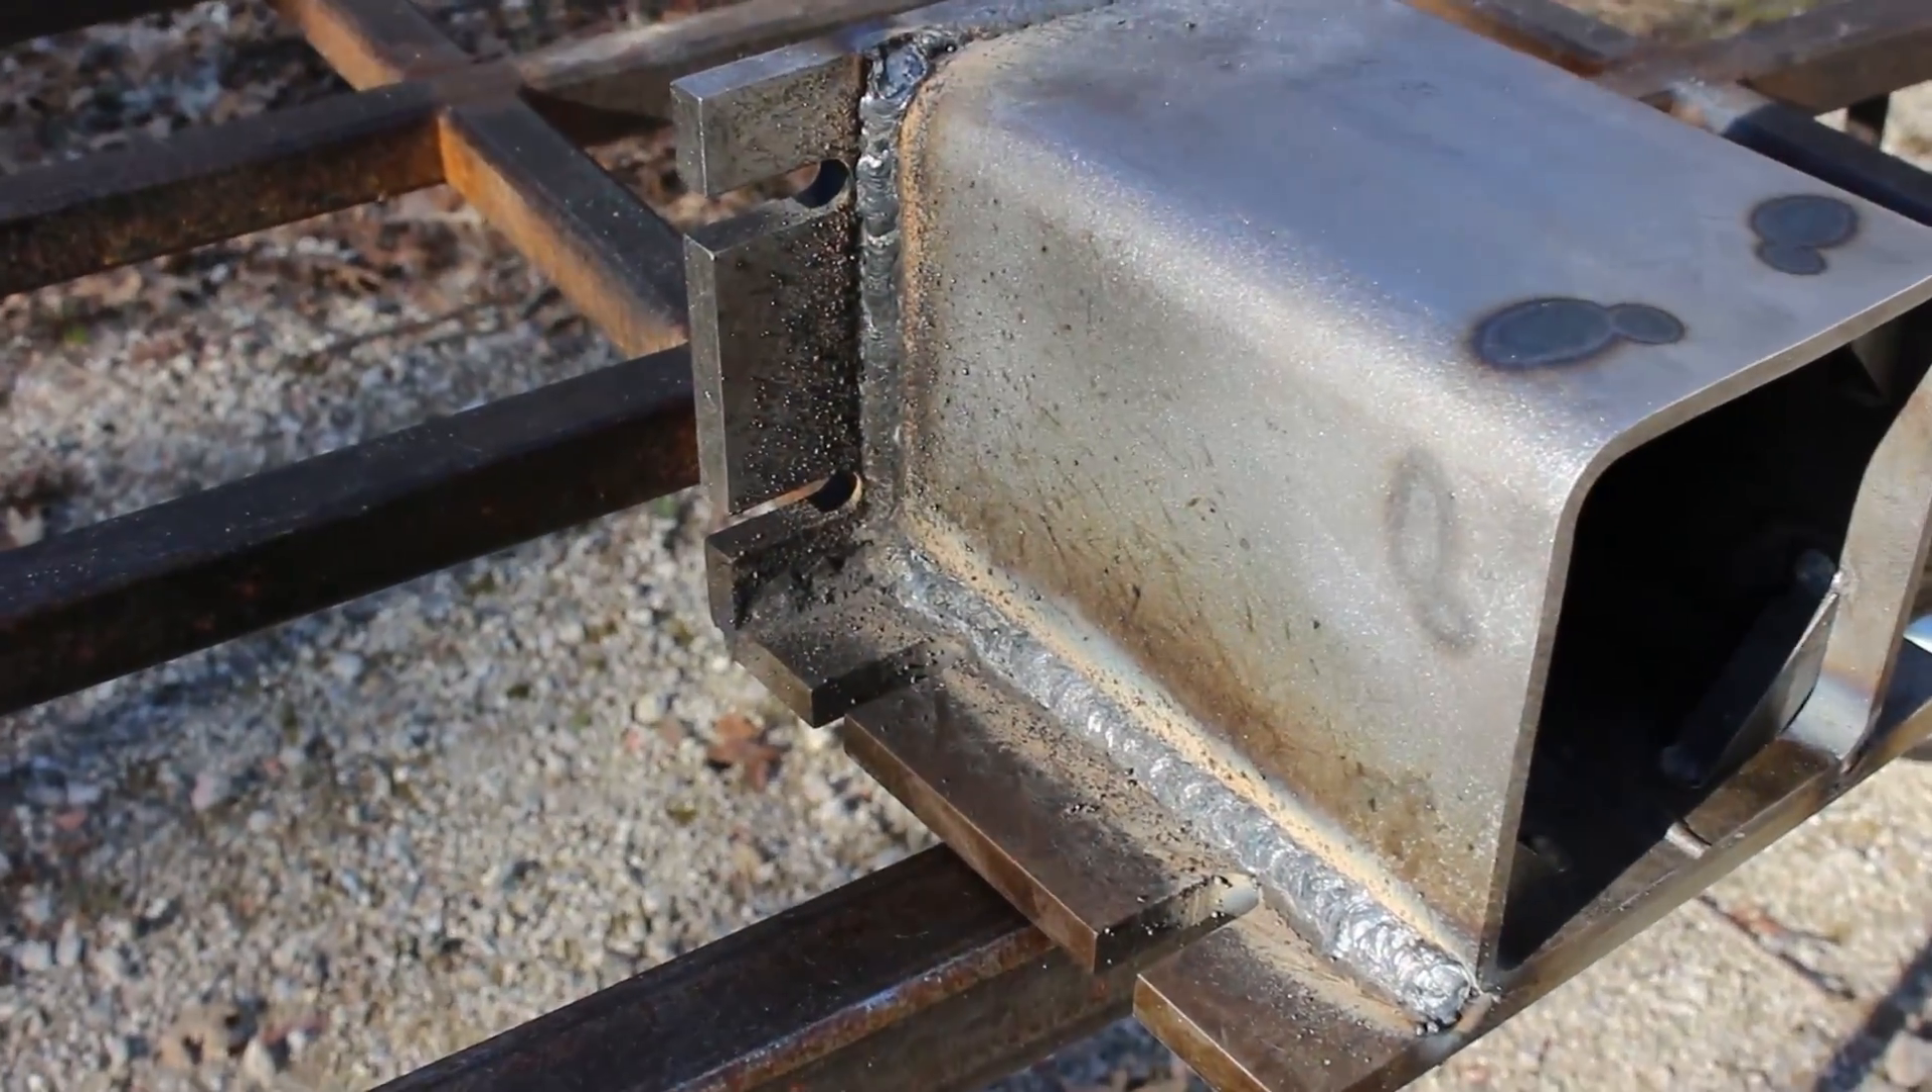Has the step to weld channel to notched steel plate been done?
Yes.